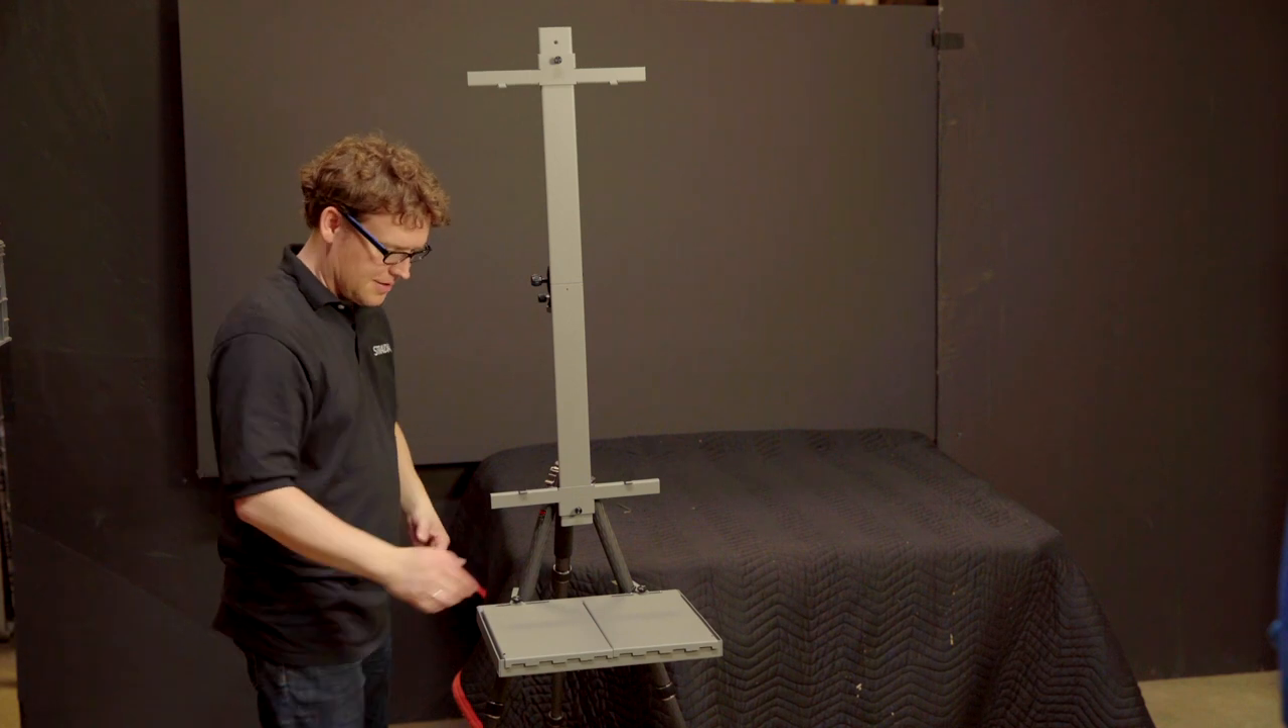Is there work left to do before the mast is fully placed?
No.